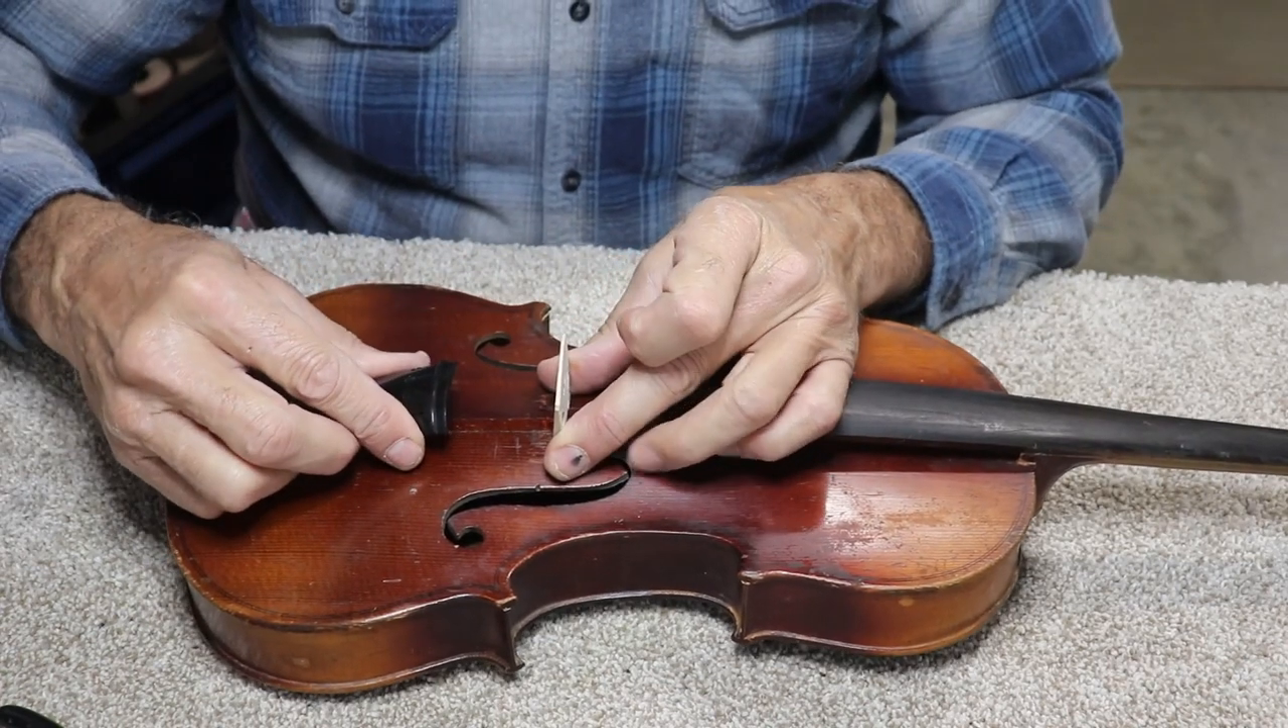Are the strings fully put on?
No.